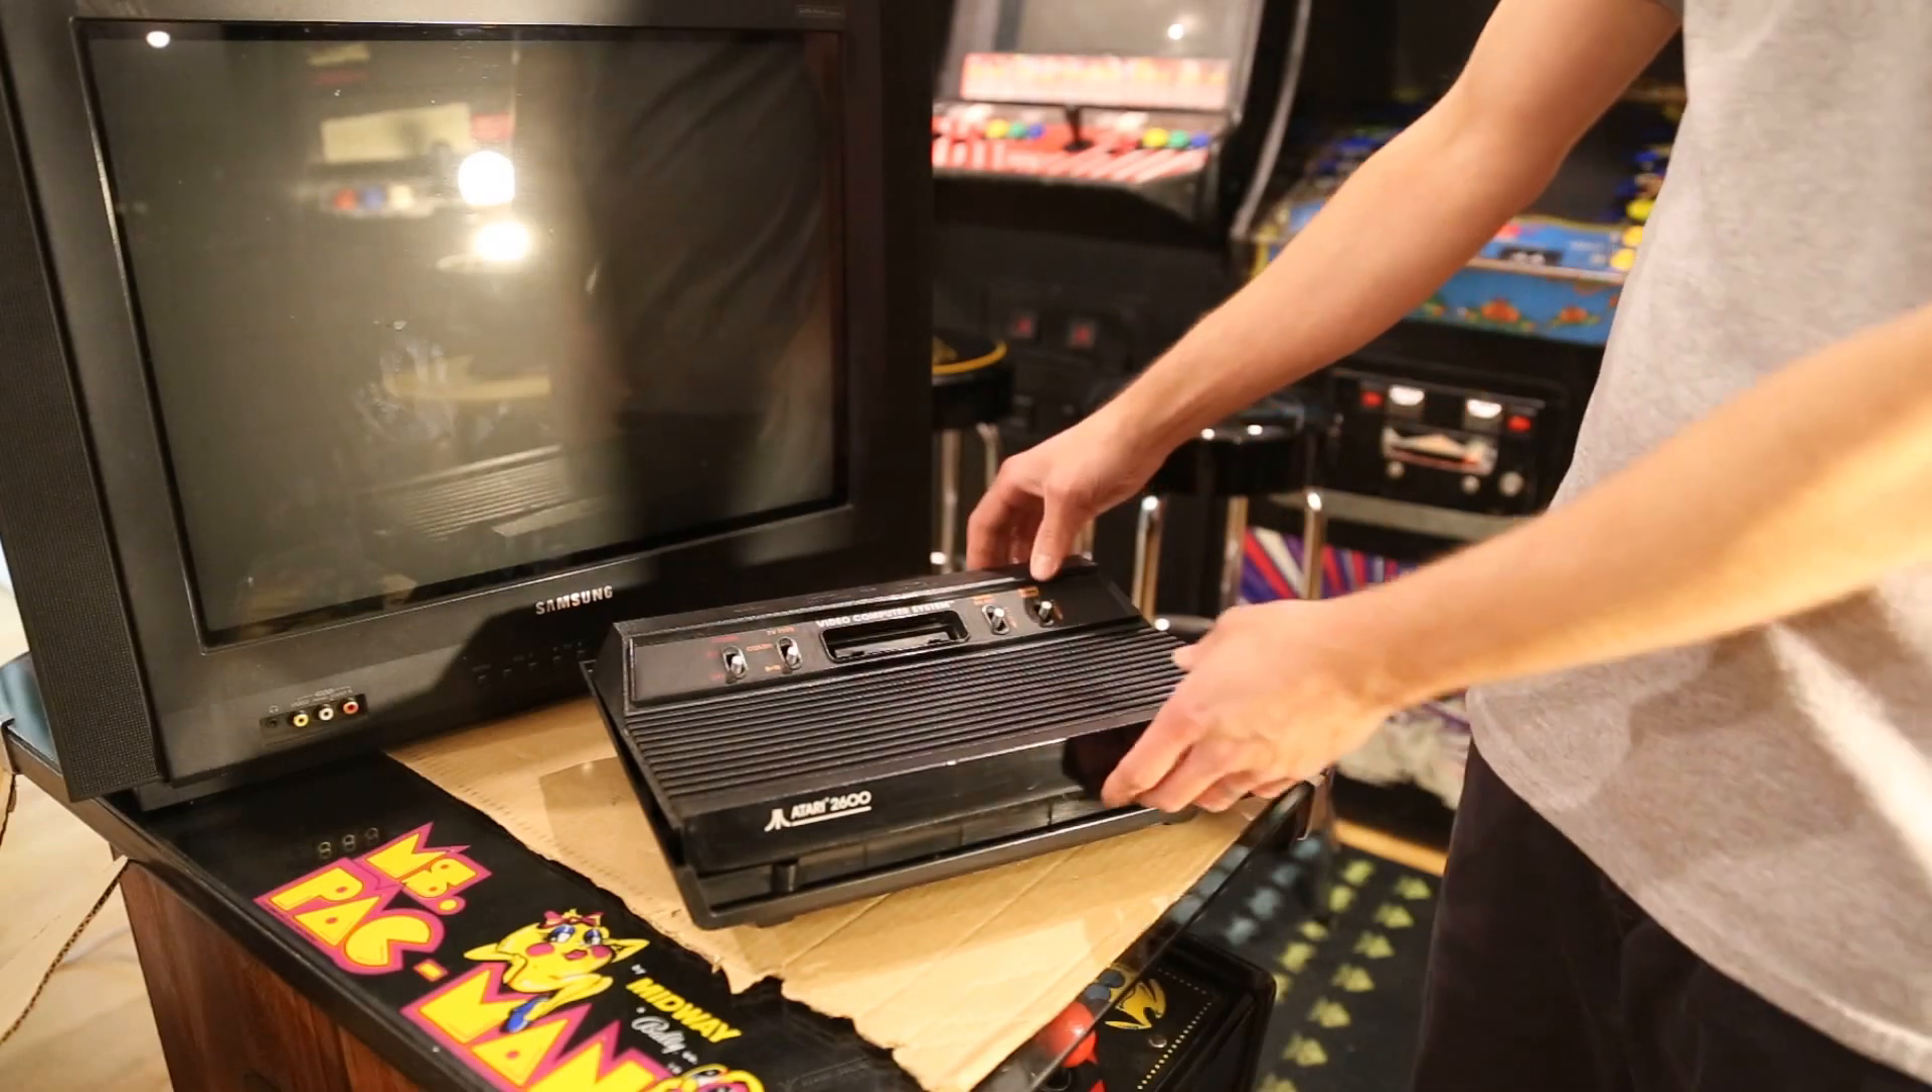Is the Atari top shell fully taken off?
No.